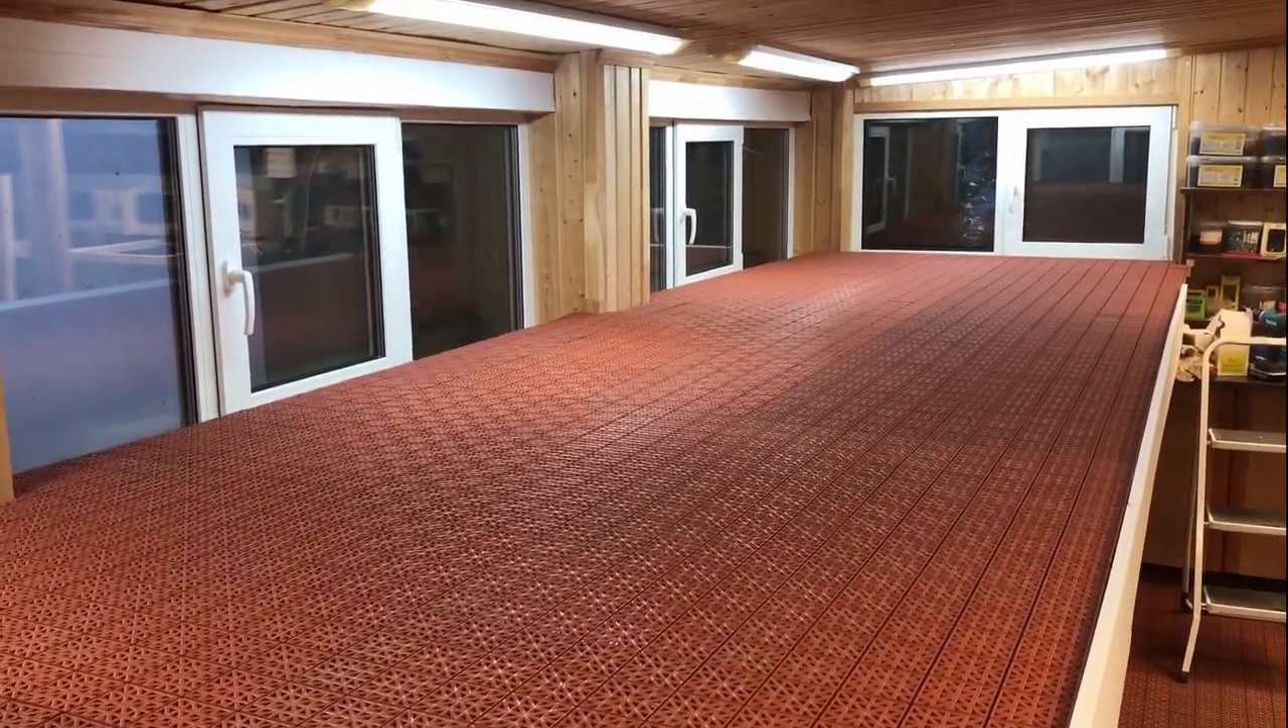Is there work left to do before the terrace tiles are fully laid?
No.